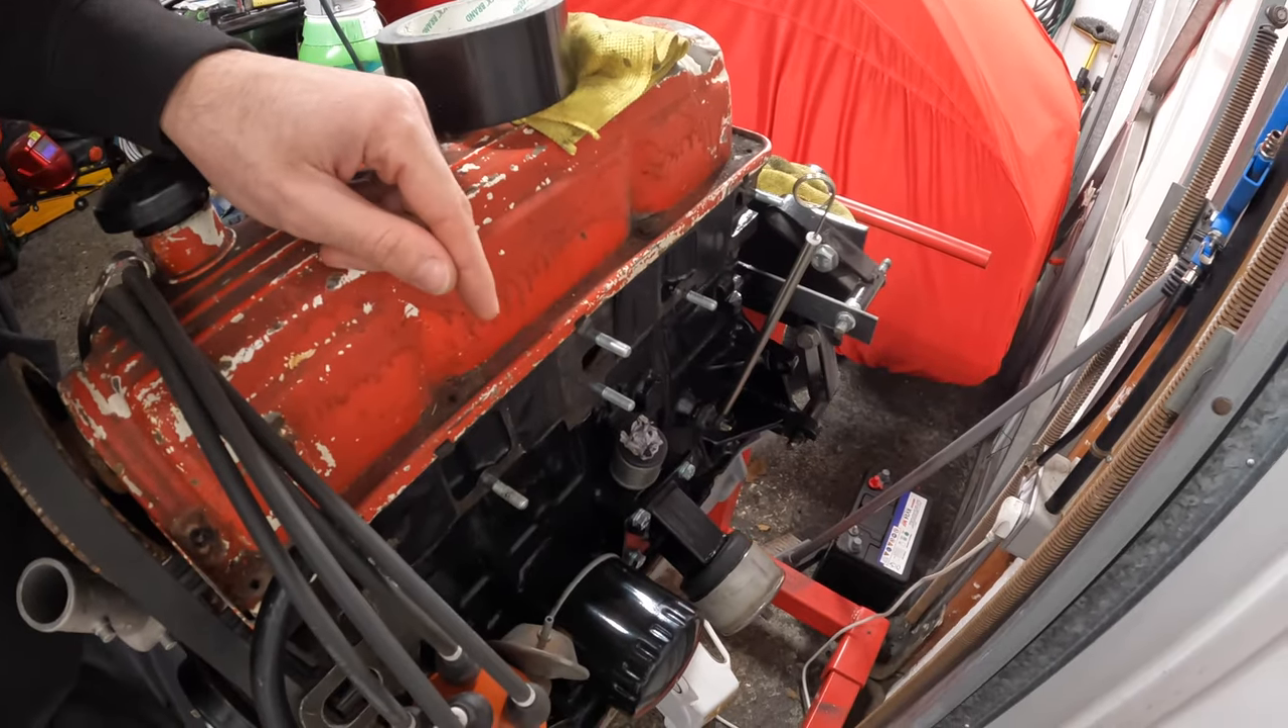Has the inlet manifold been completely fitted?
No.